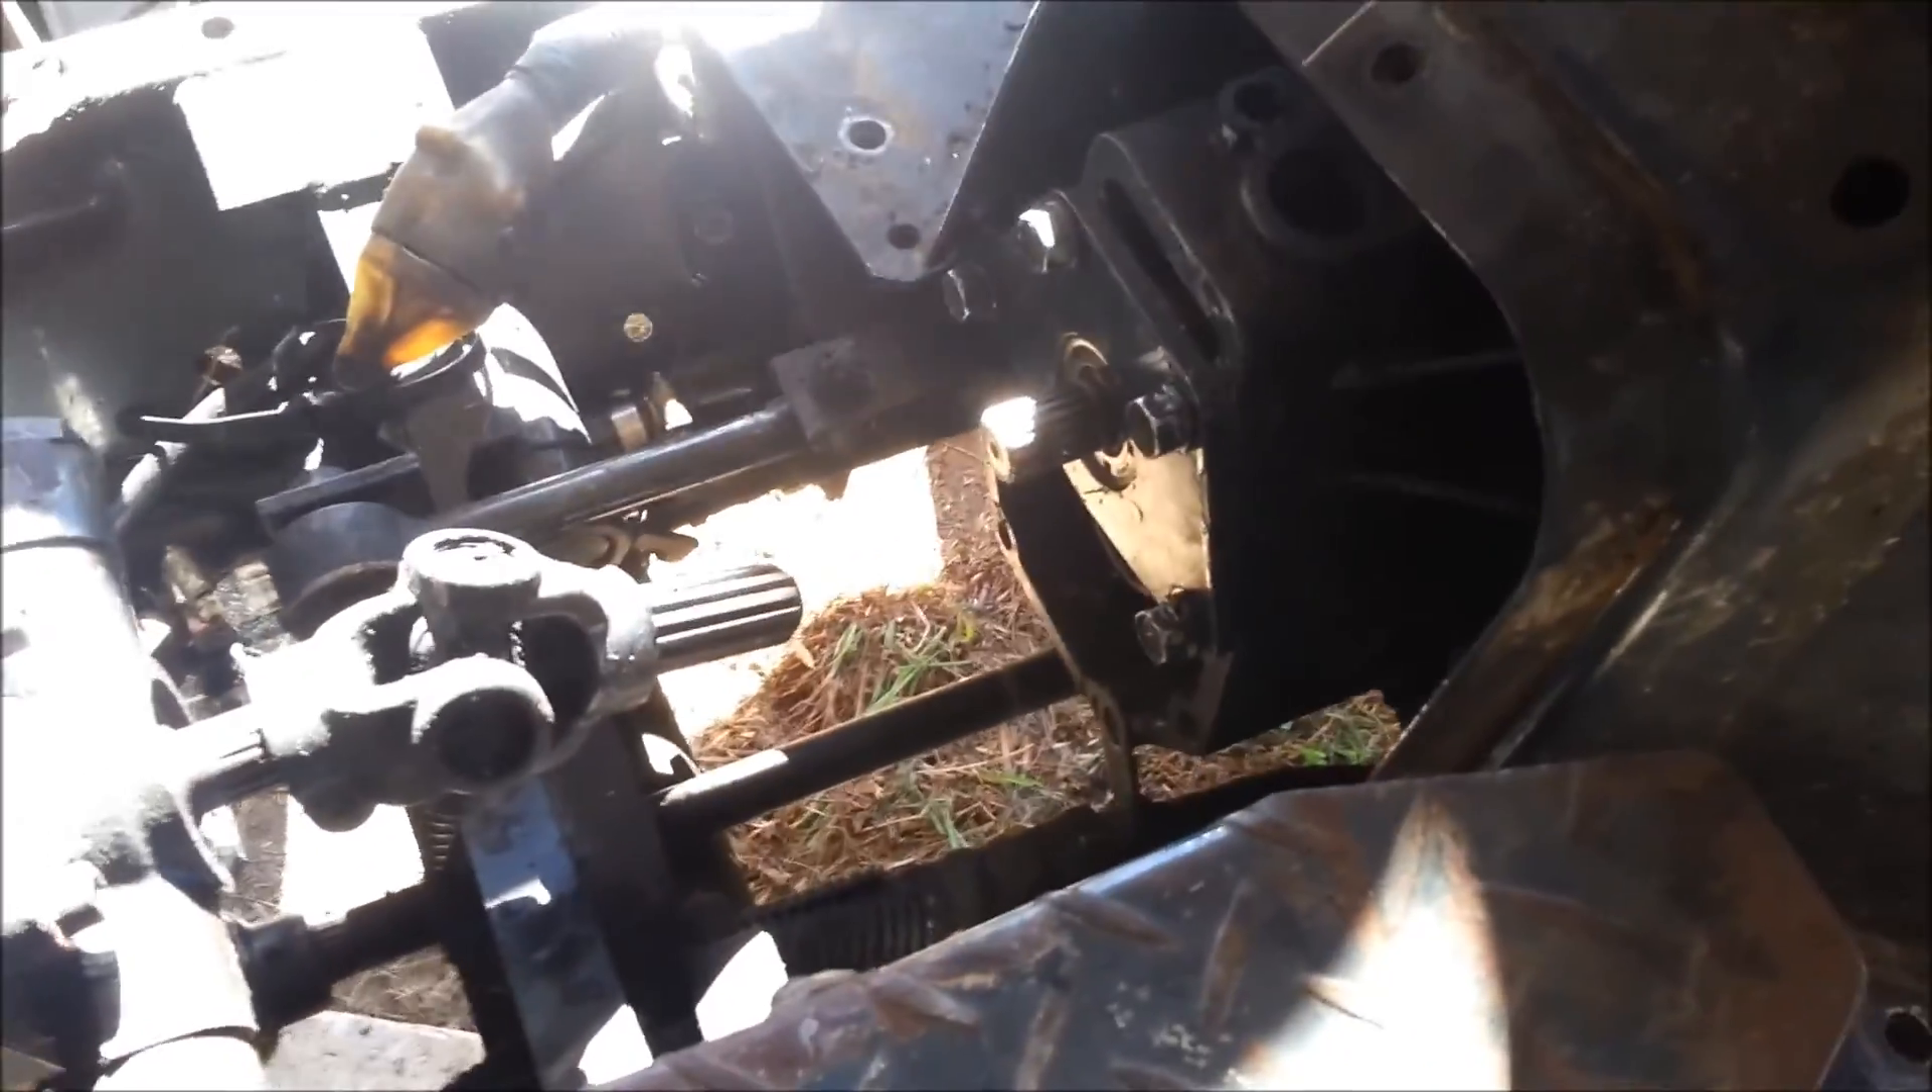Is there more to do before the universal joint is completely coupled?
Yes.